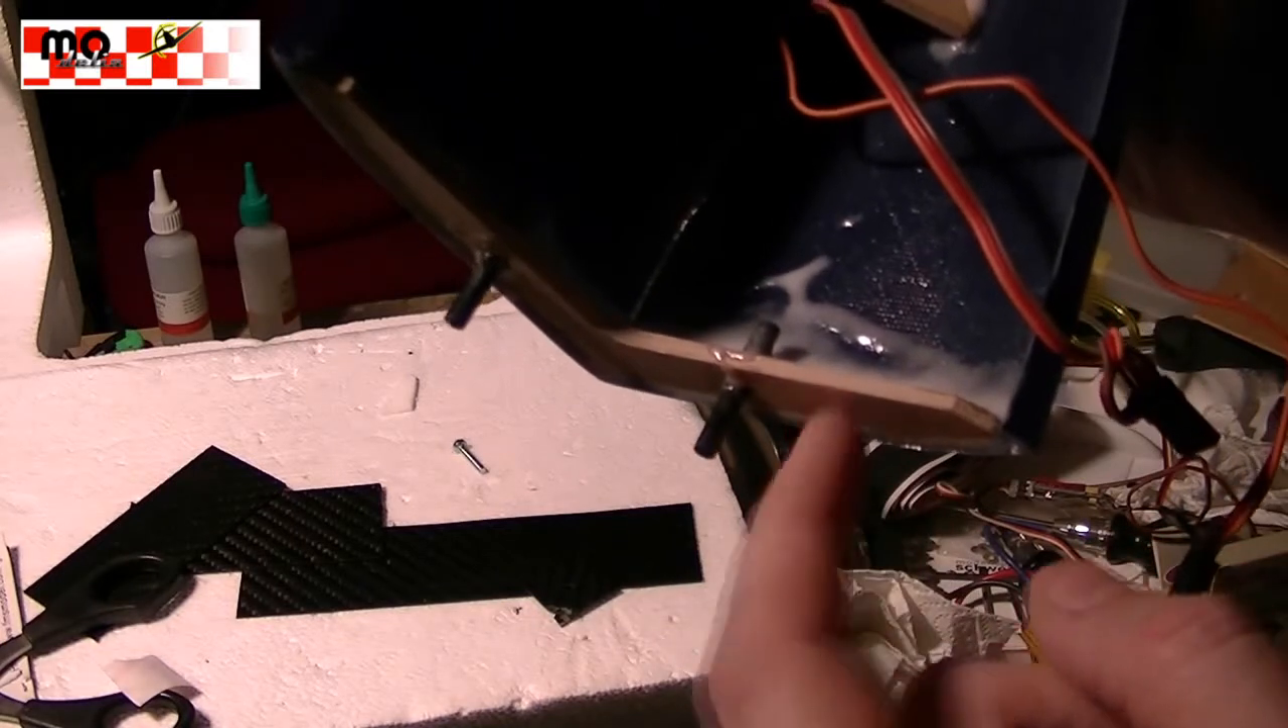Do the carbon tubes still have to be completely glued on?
No.